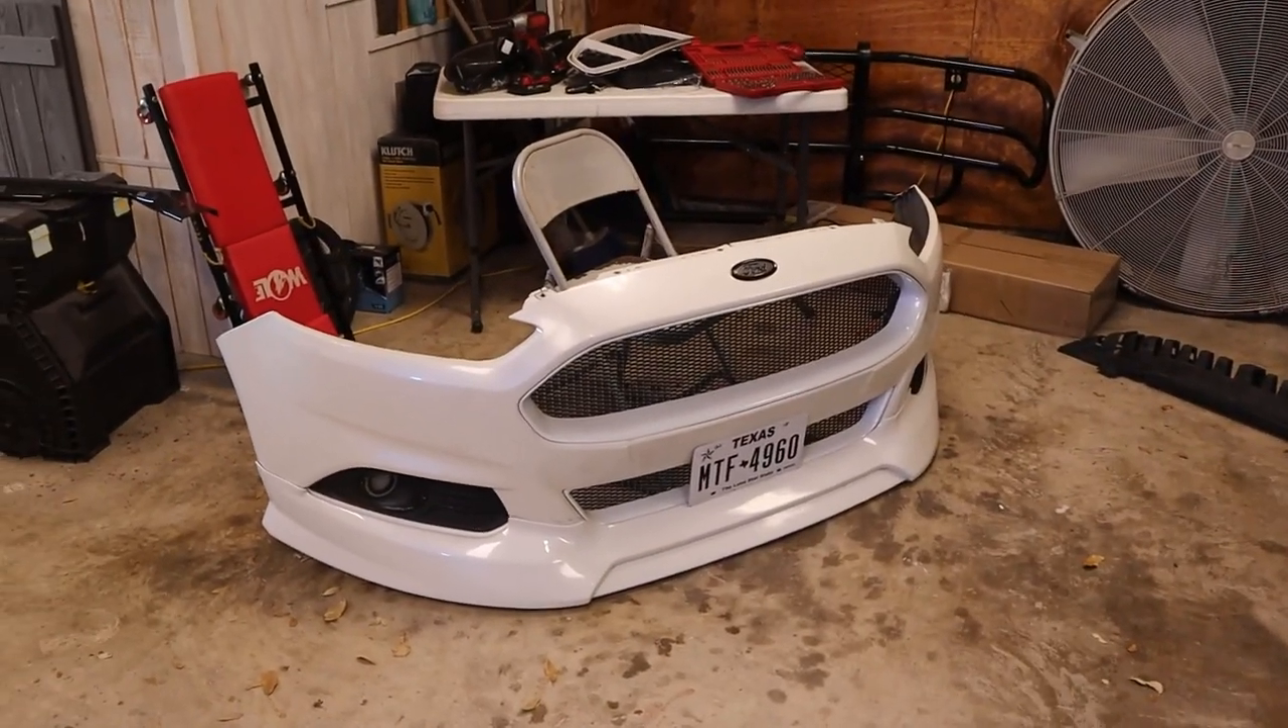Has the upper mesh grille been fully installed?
Yes.